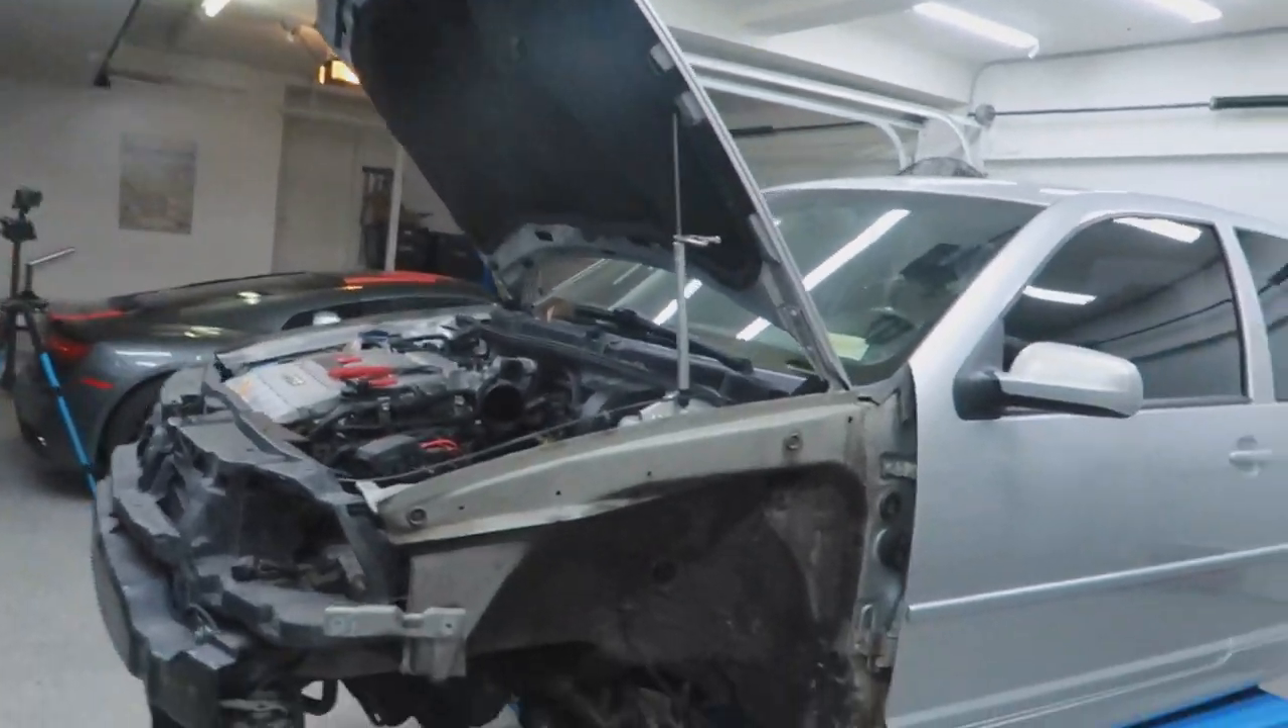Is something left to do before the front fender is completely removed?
No.